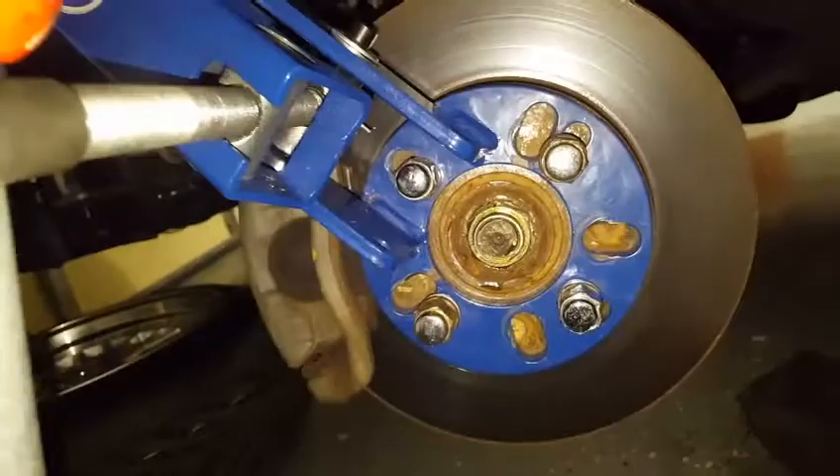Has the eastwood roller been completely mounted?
Yes.